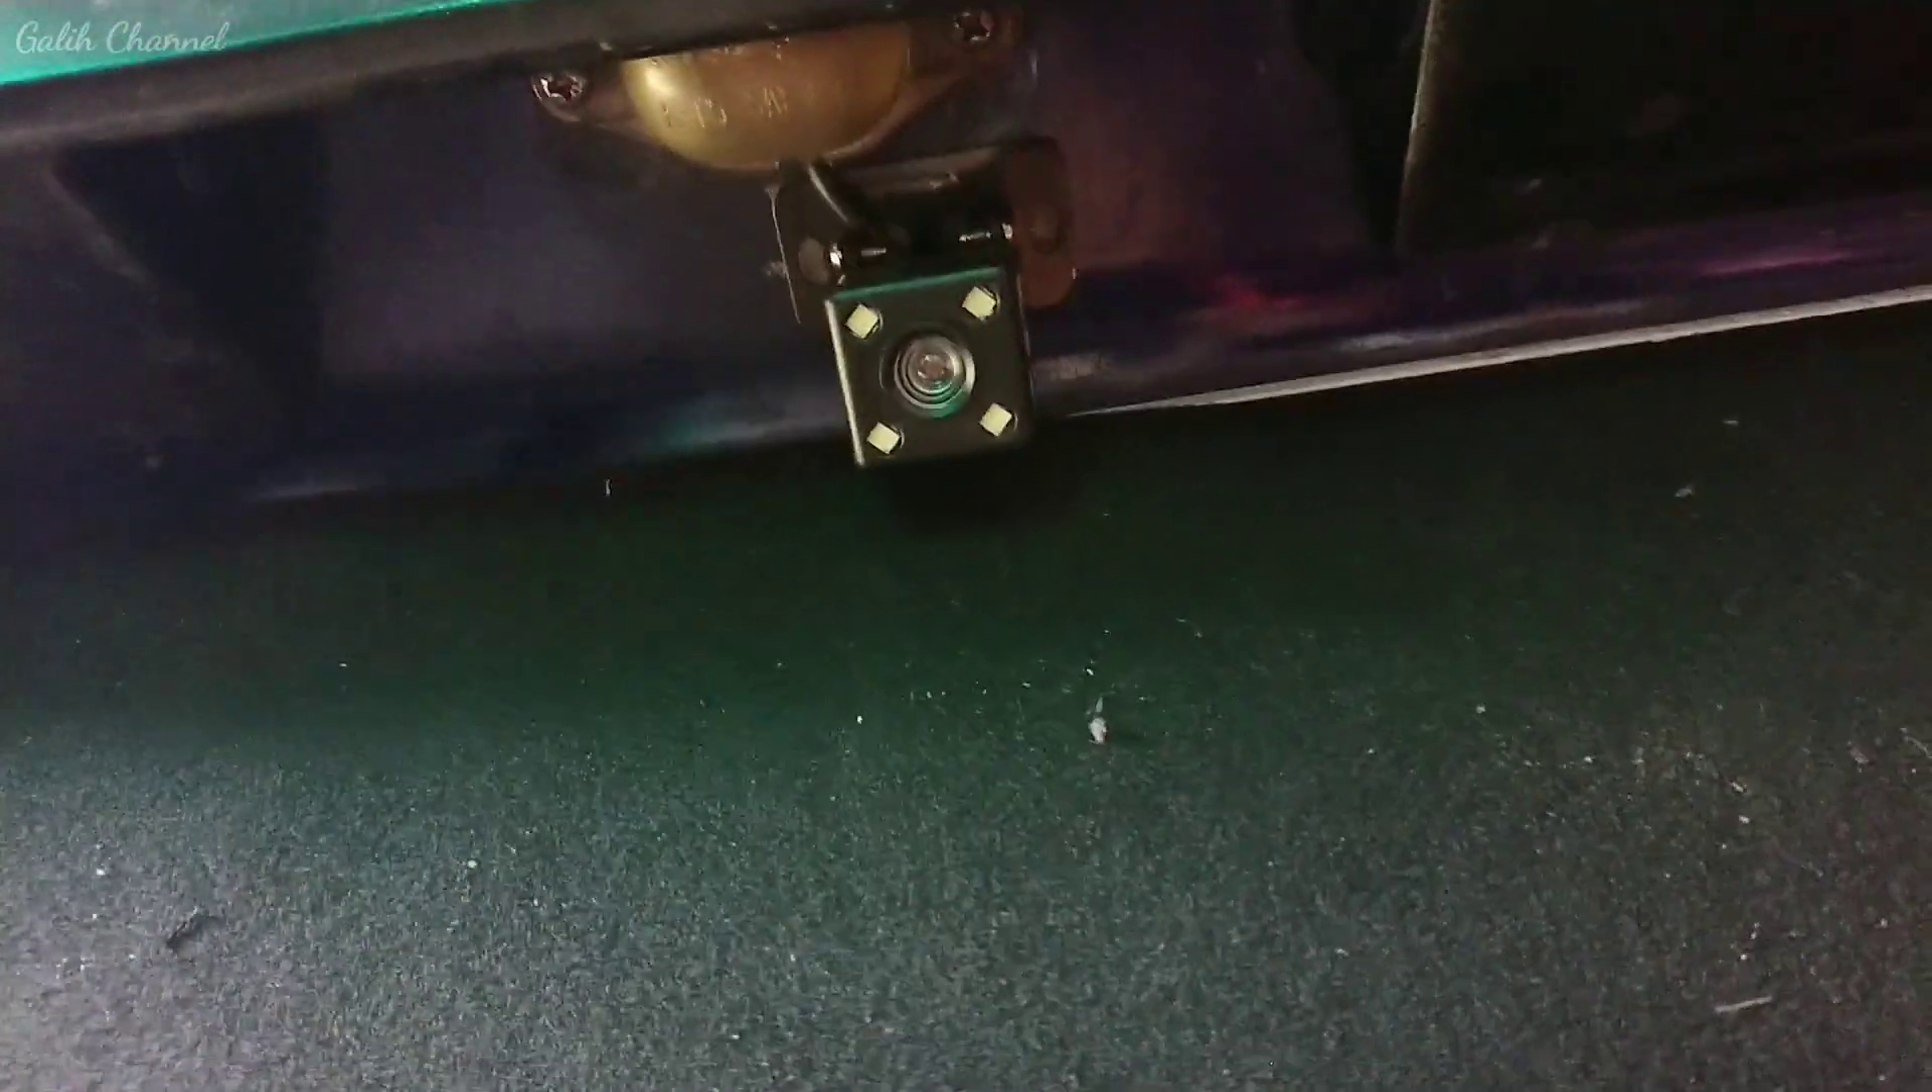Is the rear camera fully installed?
Yes.